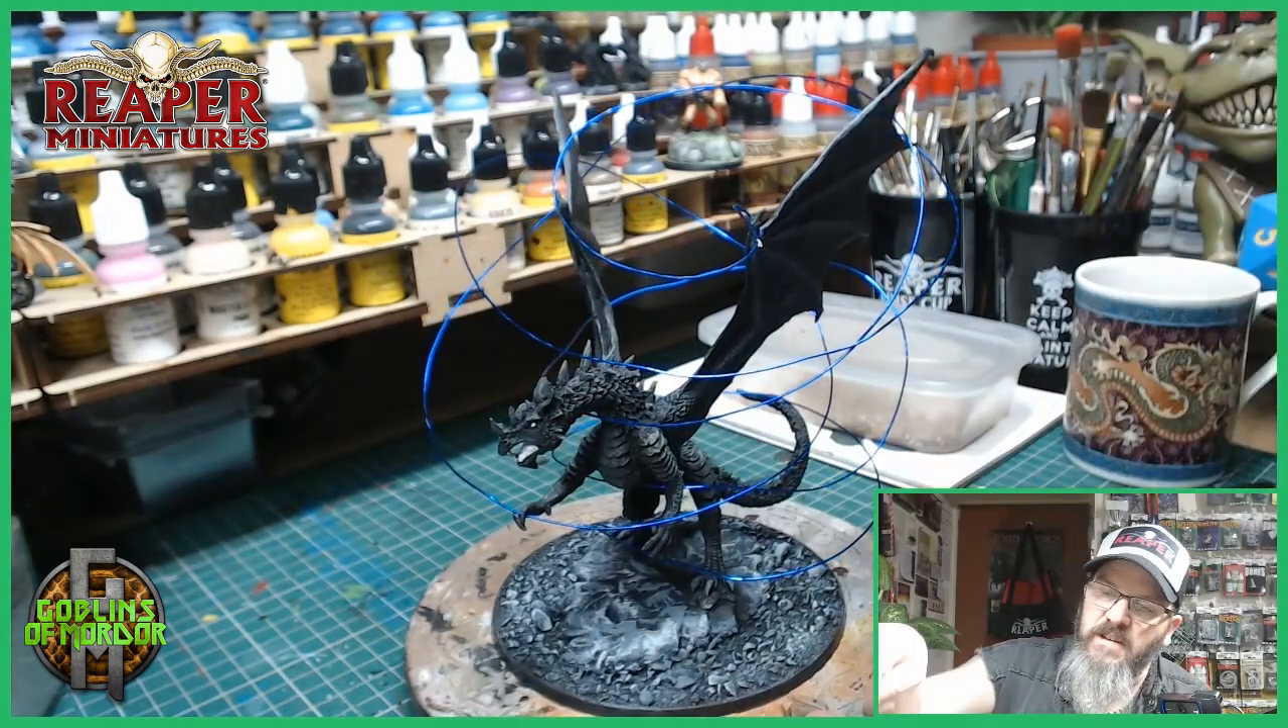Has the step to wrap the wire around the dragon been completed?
Yes.